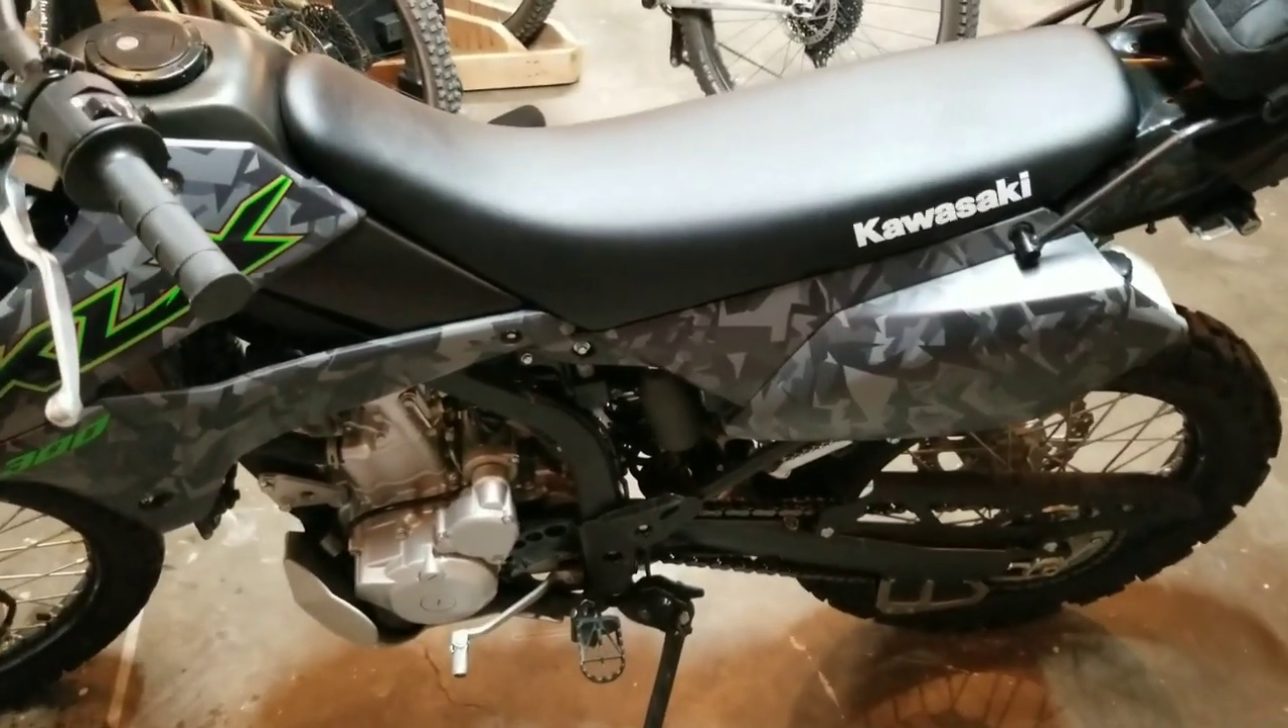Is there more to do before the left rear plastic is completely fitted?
No.